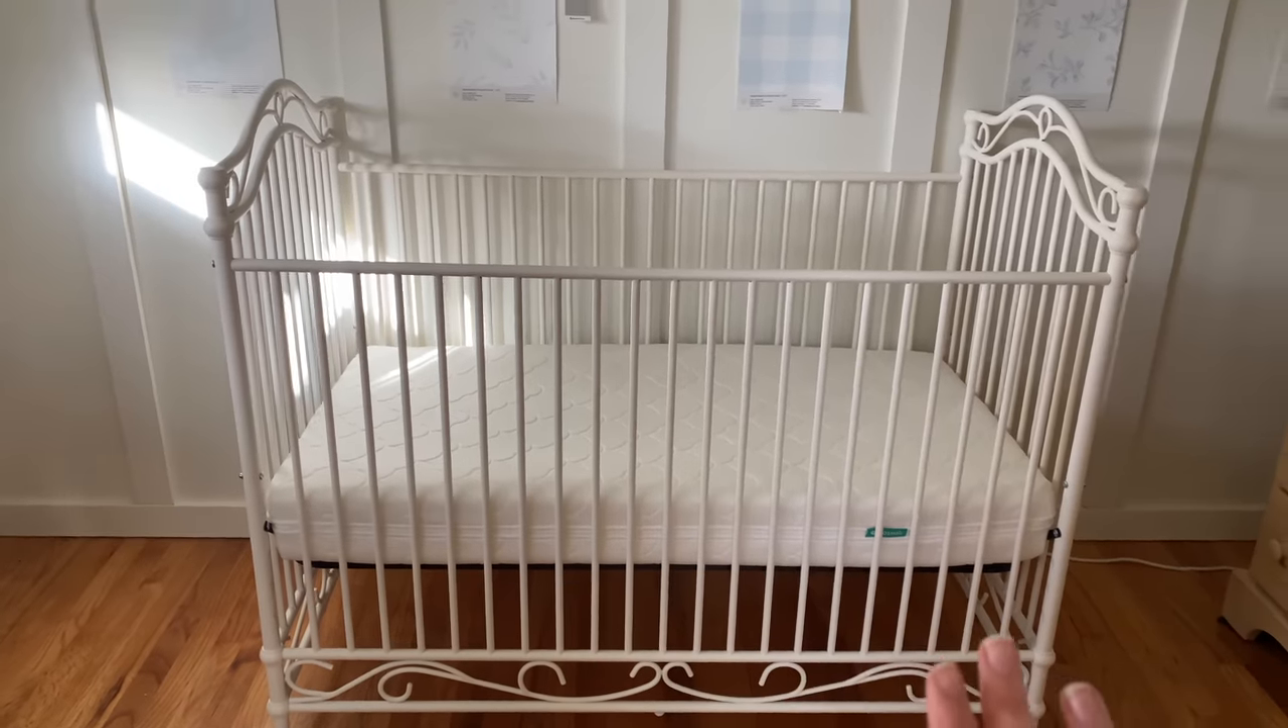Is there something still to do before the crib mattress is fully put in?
No.